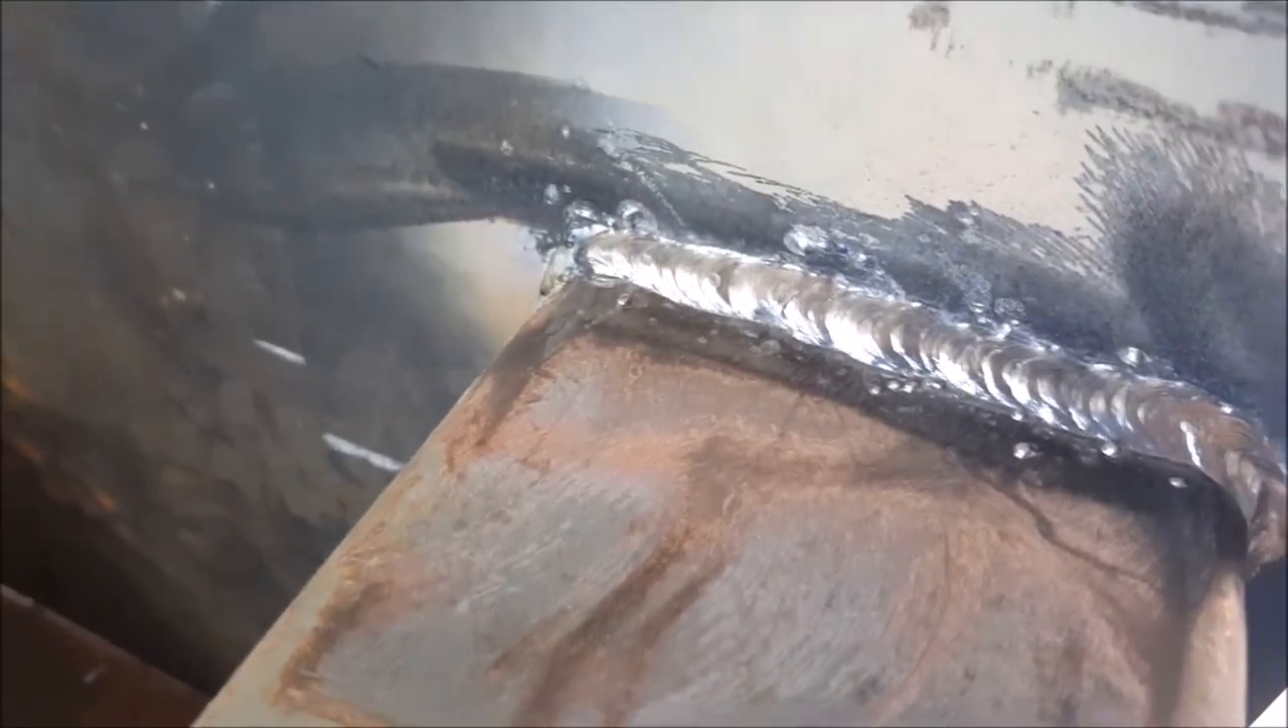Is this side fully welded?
Yes.